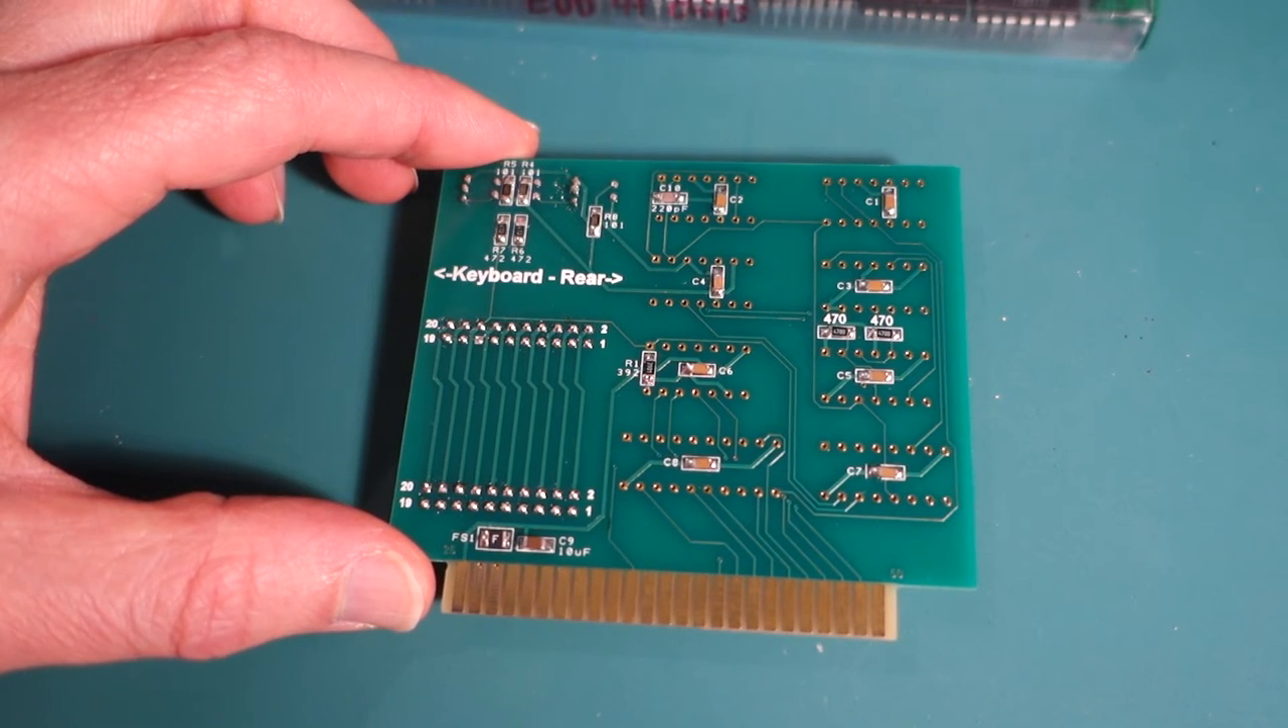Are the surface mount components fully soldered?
Yes.